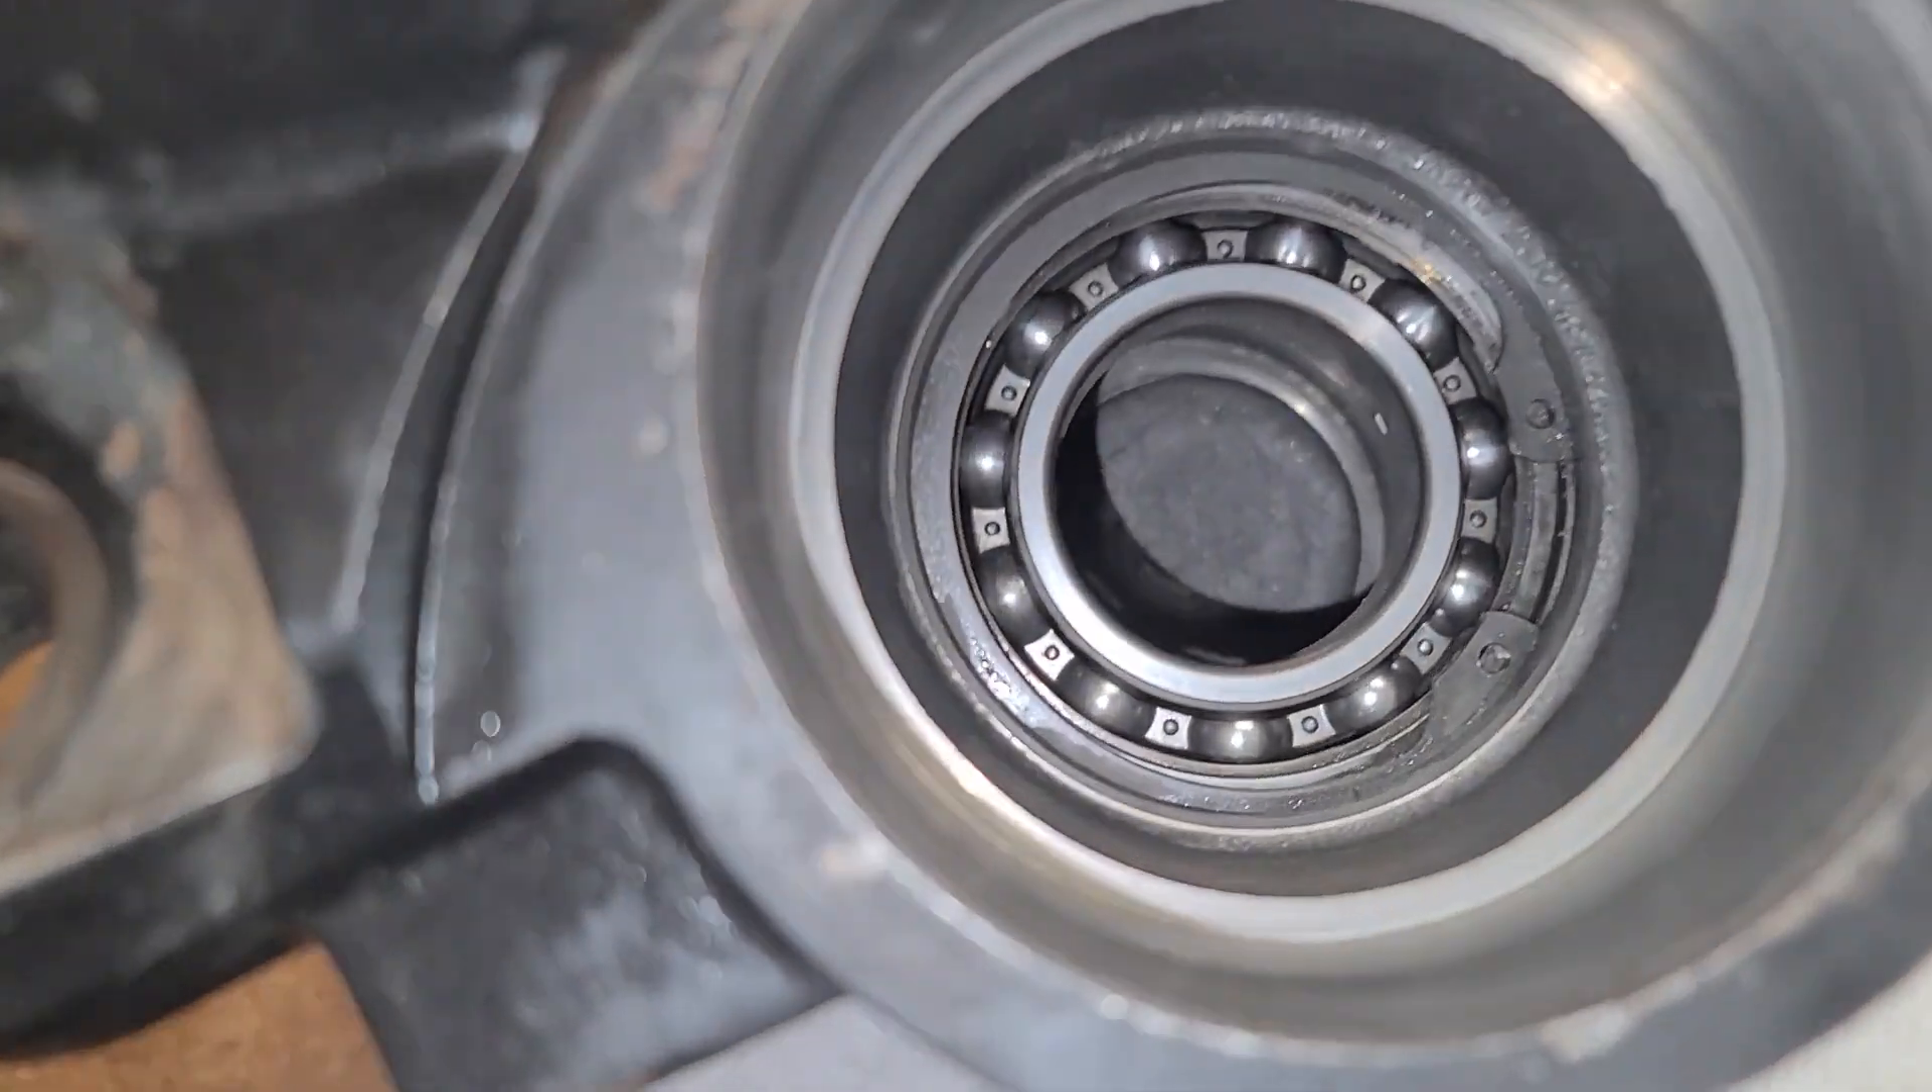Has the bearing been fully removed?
No.